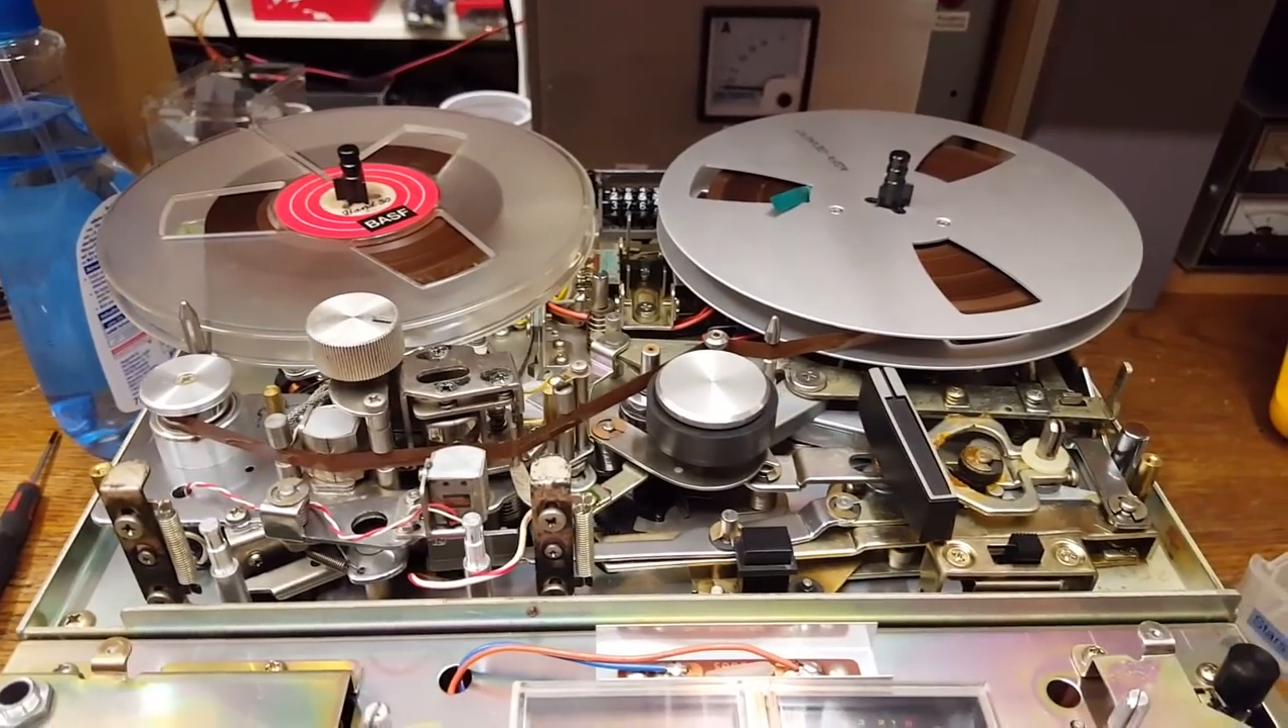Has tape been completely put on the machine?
Yes.